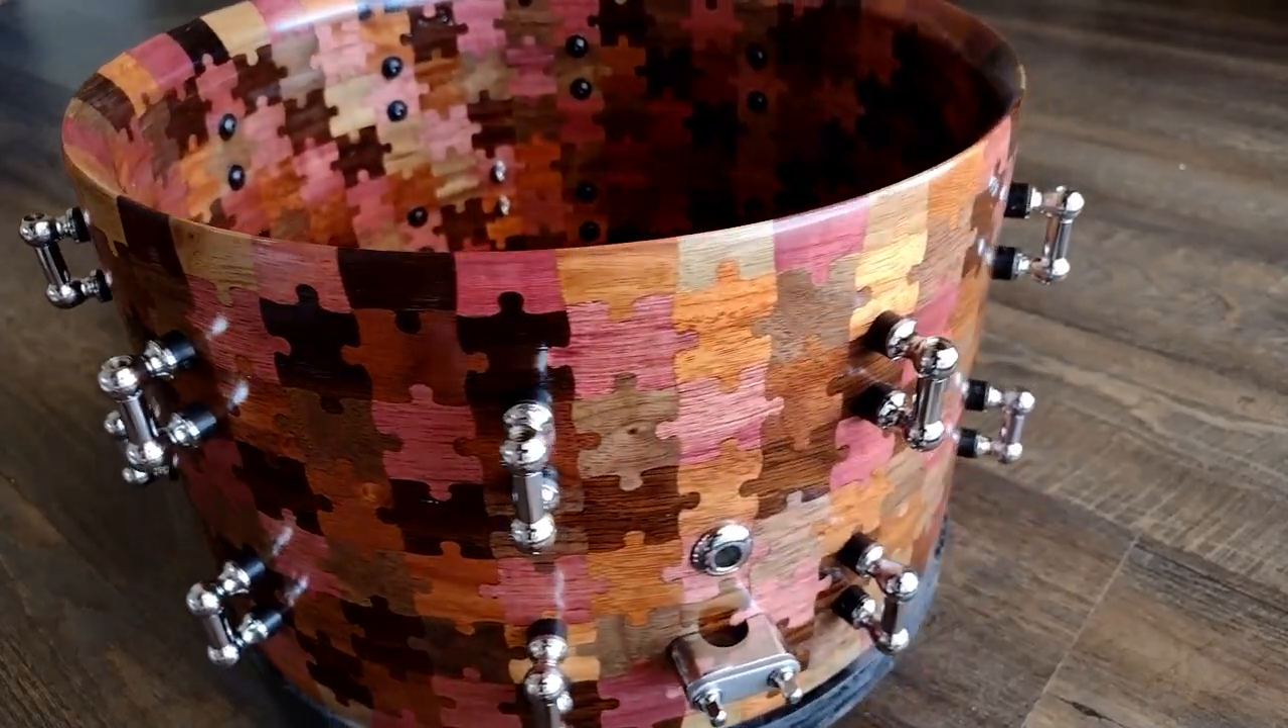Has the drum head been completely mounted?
No.